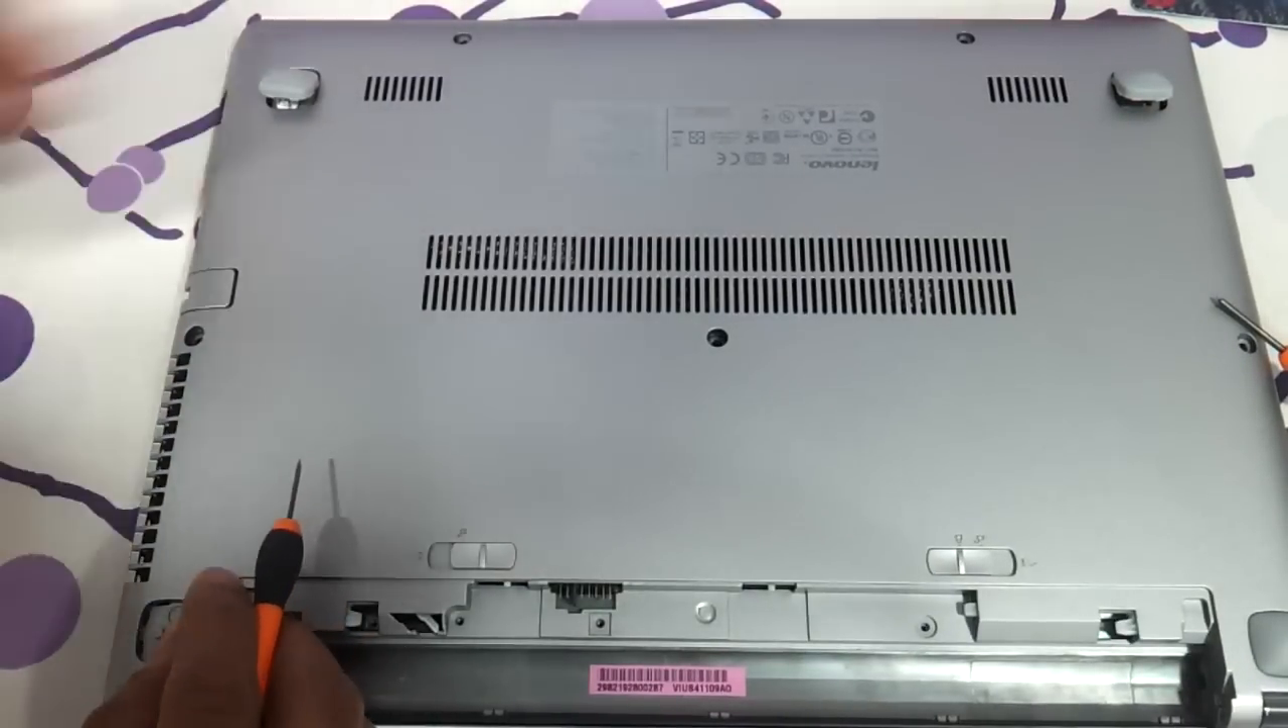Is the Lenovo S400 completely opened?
No.